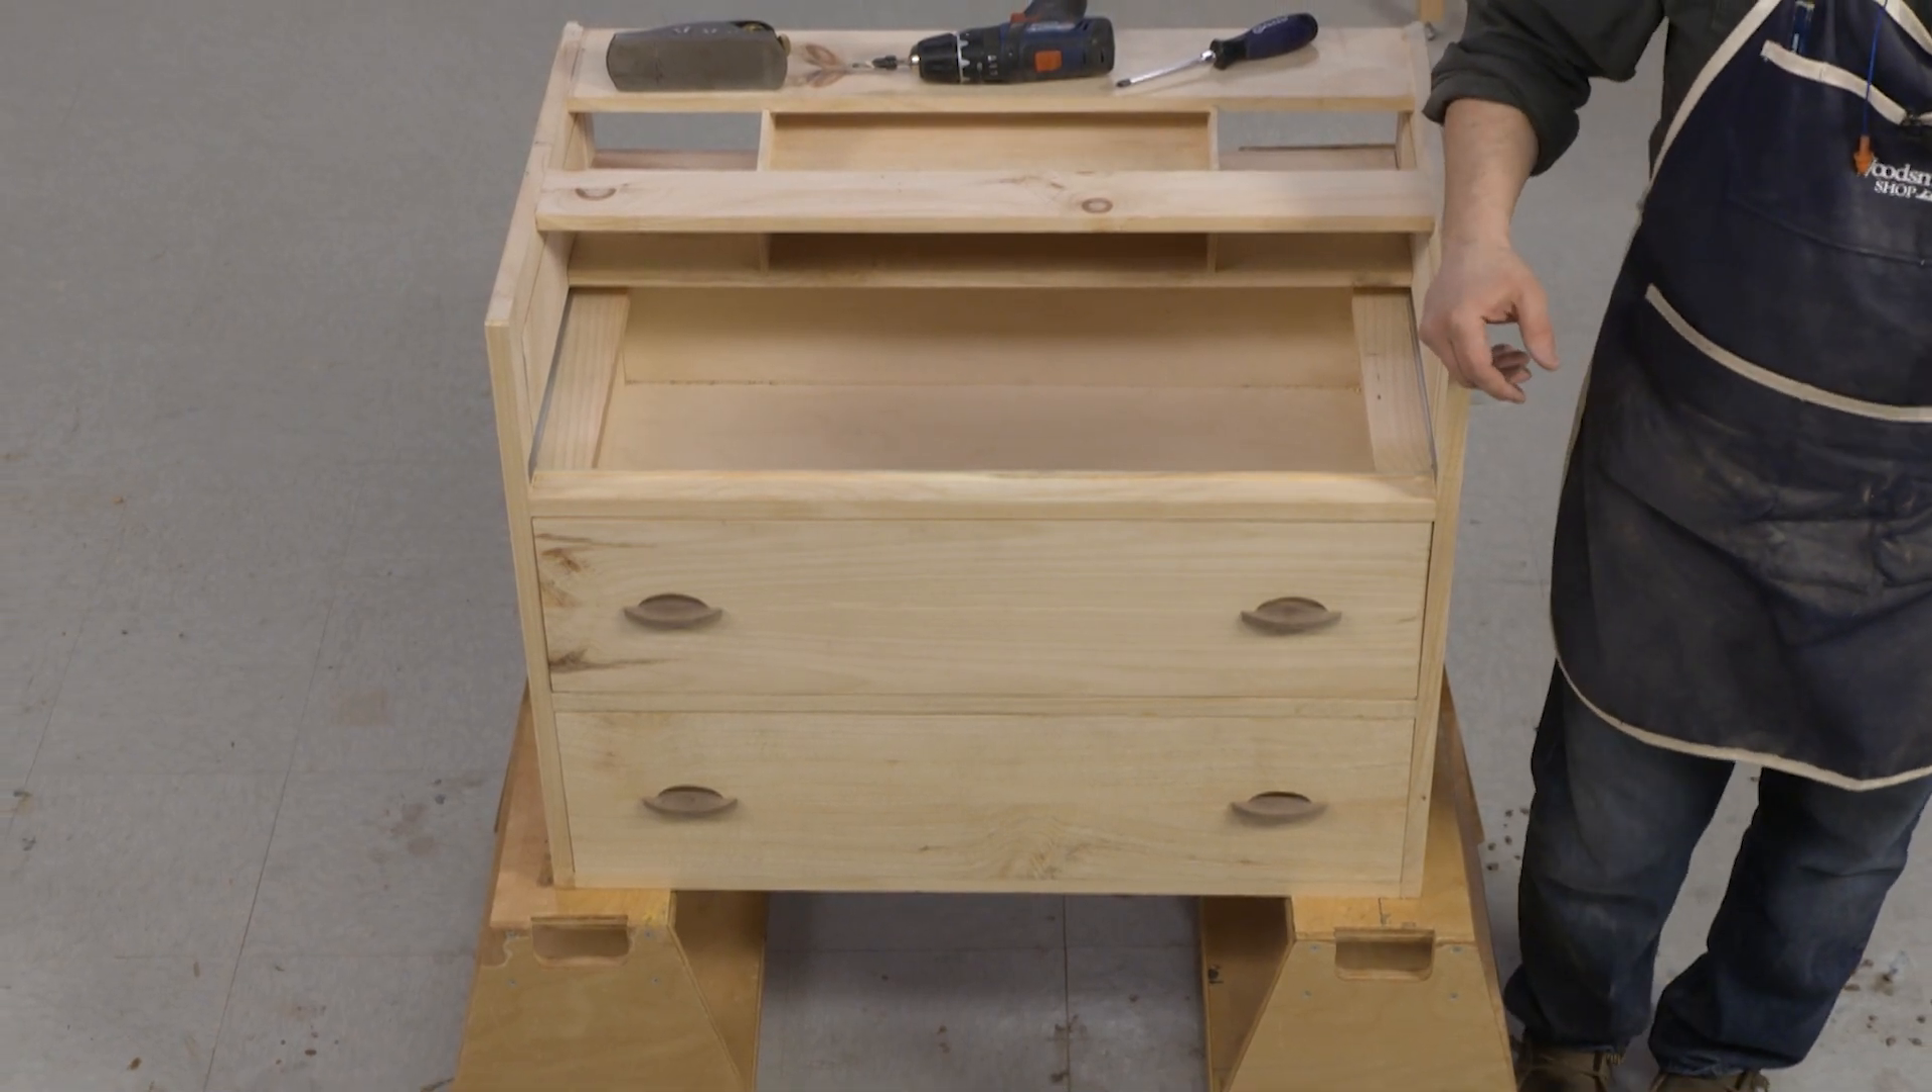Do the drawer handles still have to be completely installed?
No.